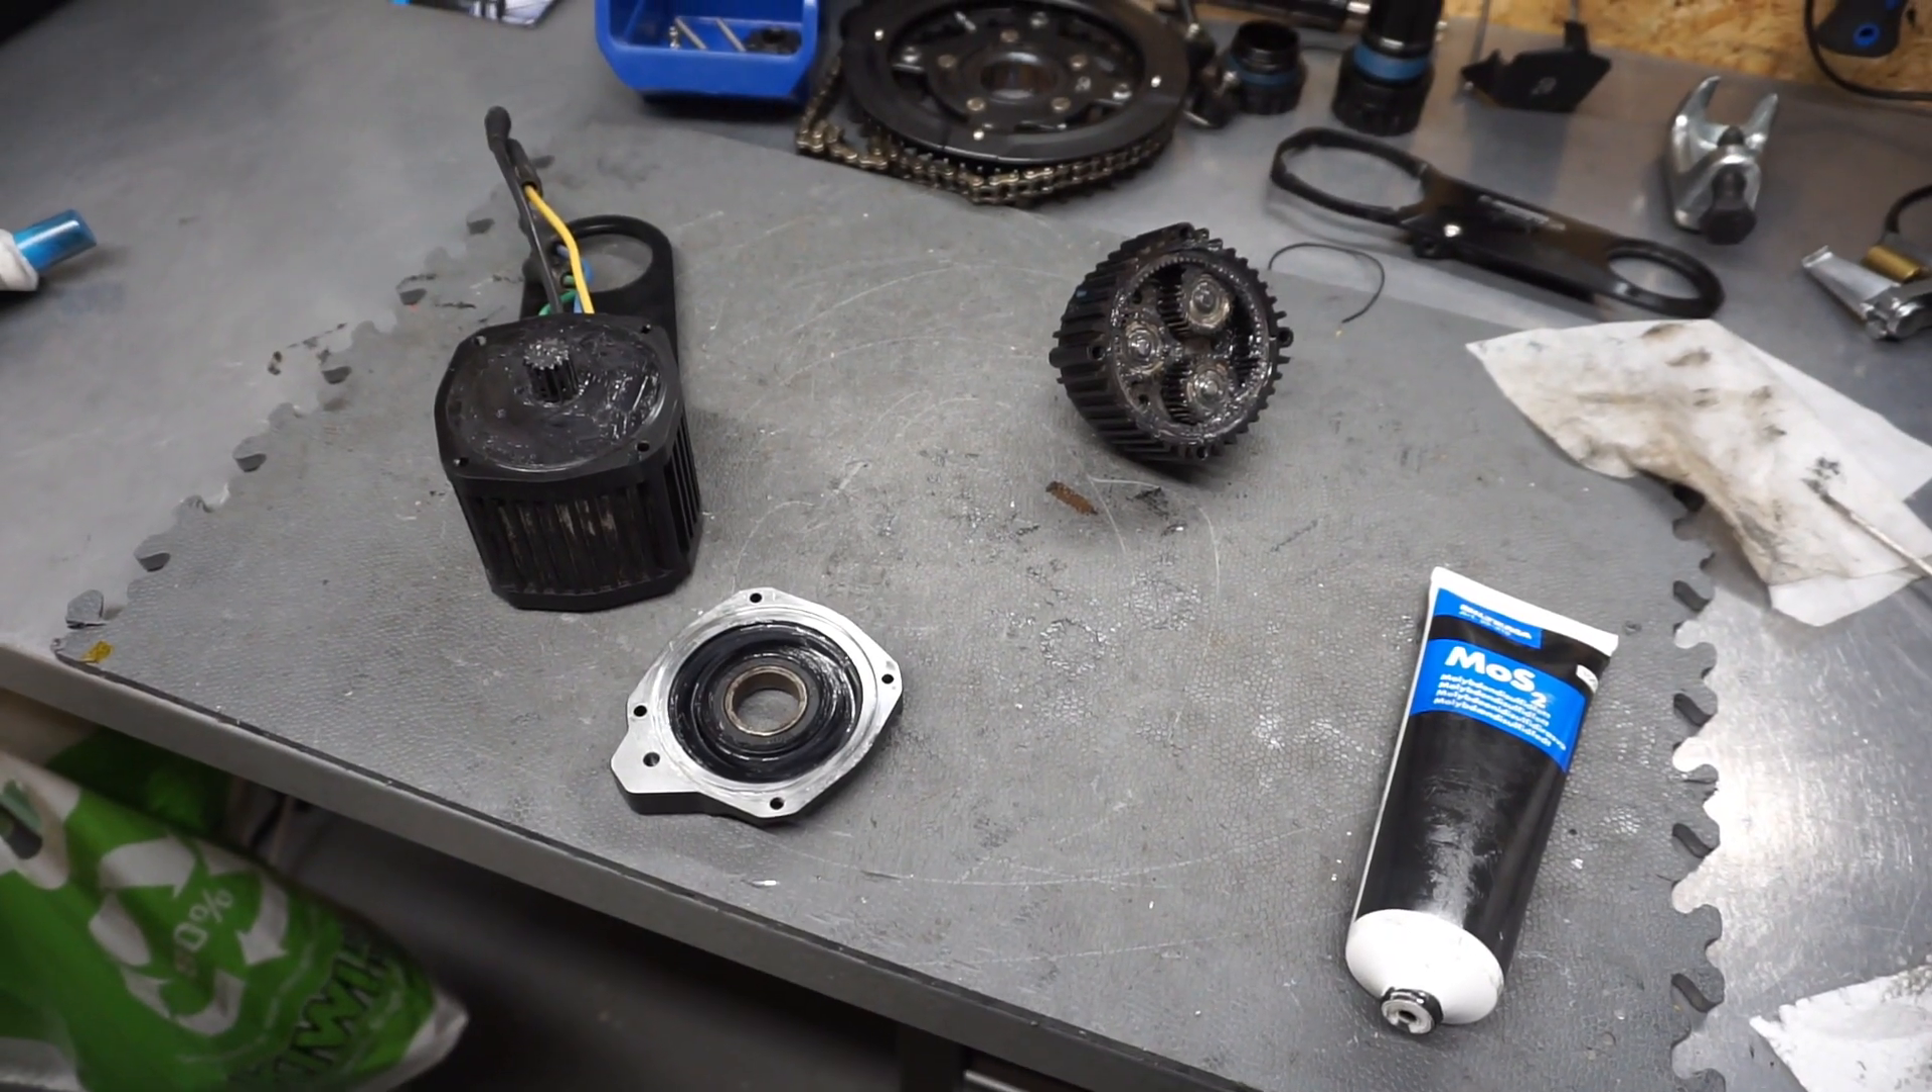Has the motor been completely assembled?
No.